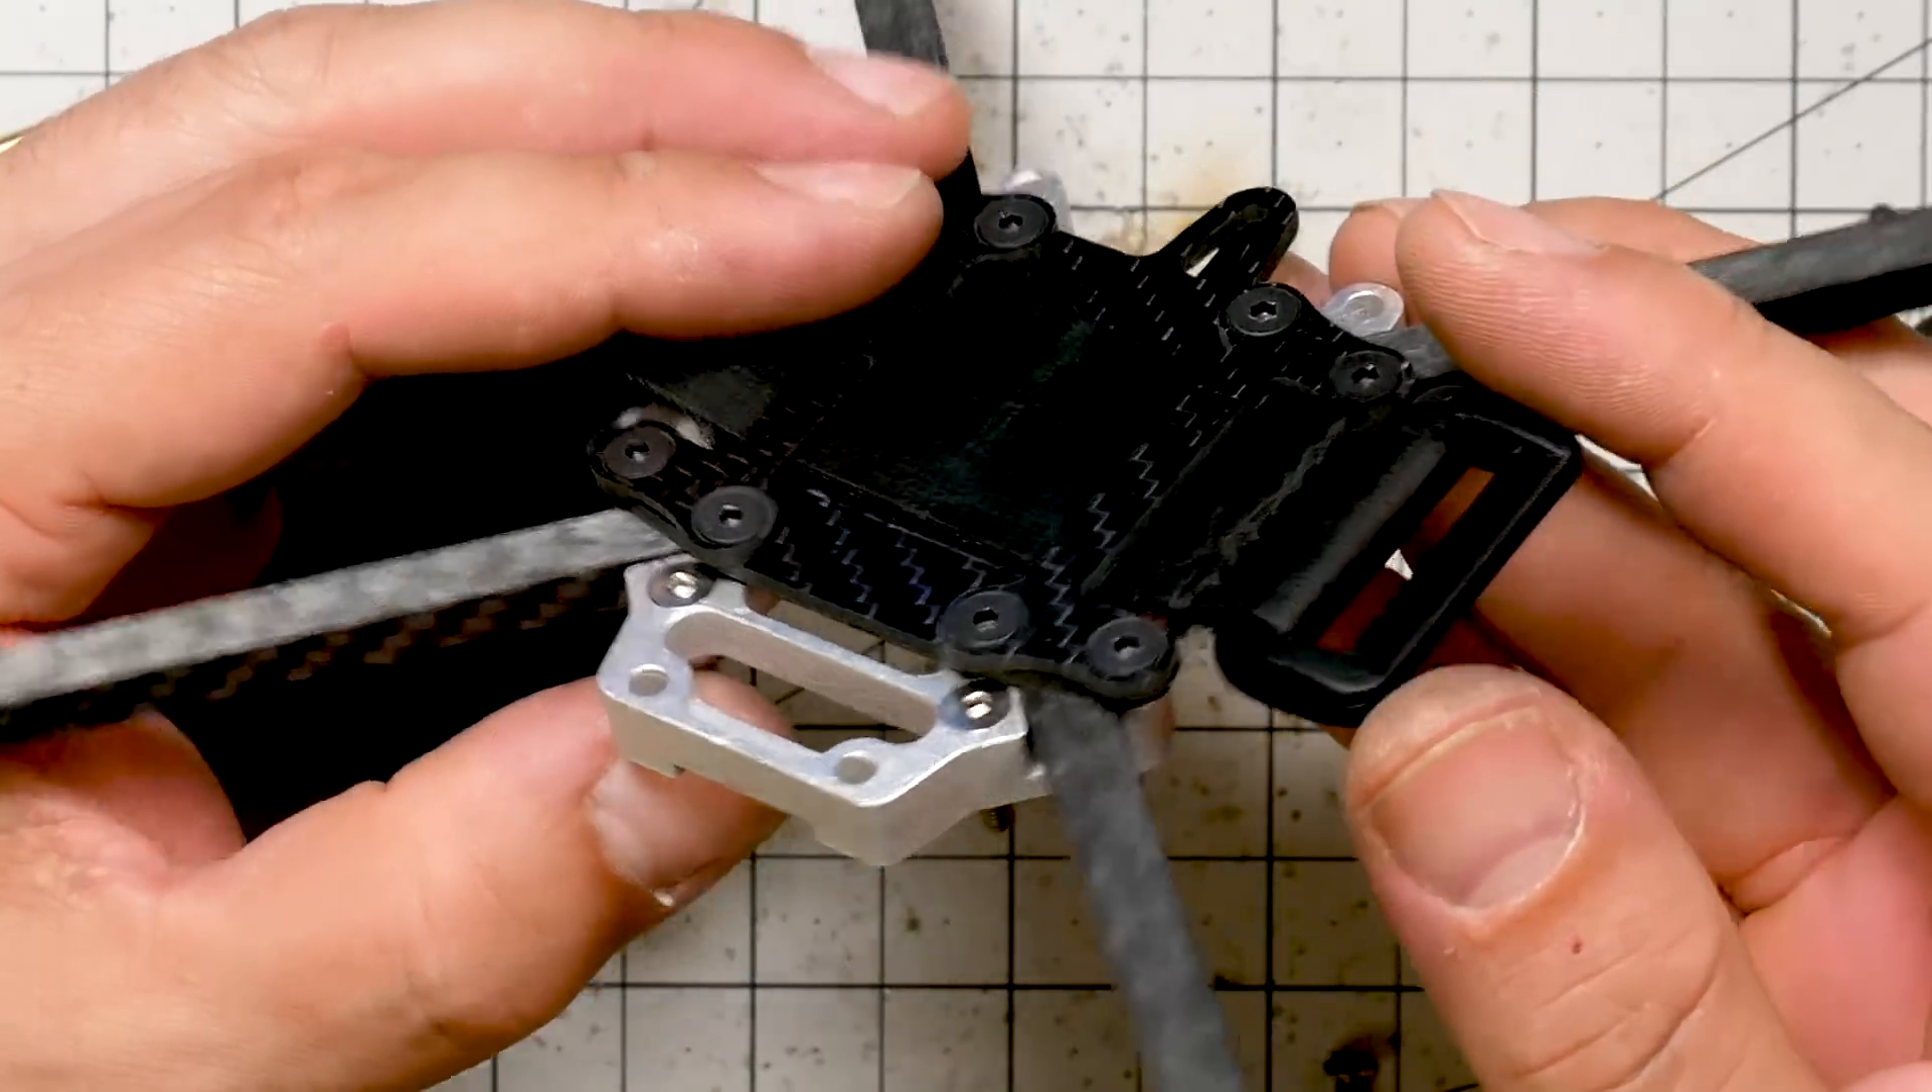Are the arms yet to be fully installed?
No.